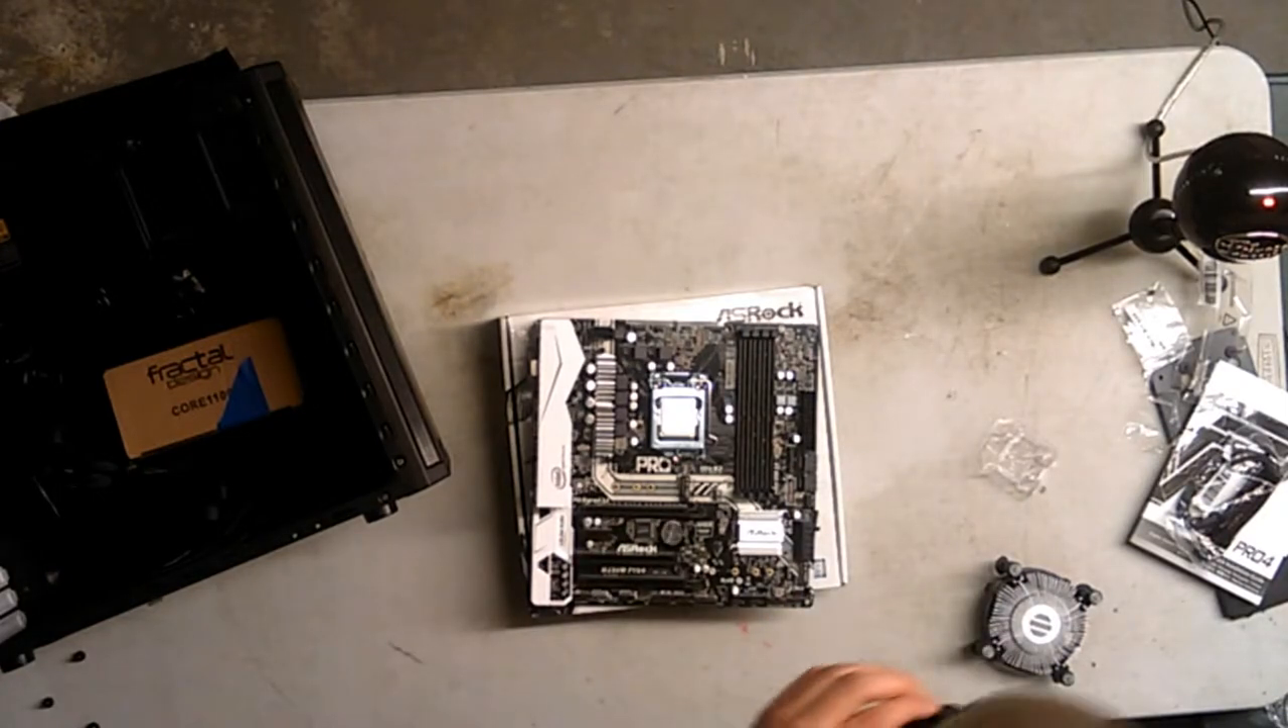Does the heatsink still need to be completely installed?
Yes.